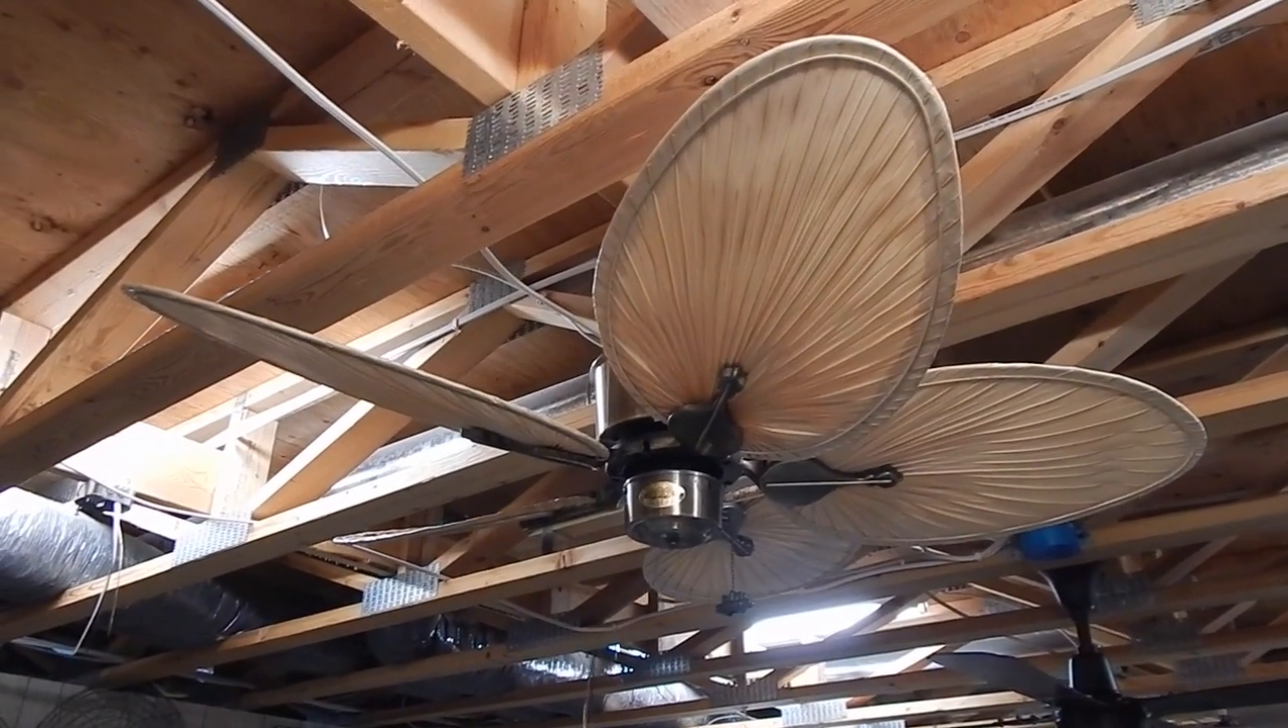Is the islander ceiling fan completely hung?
Yes.